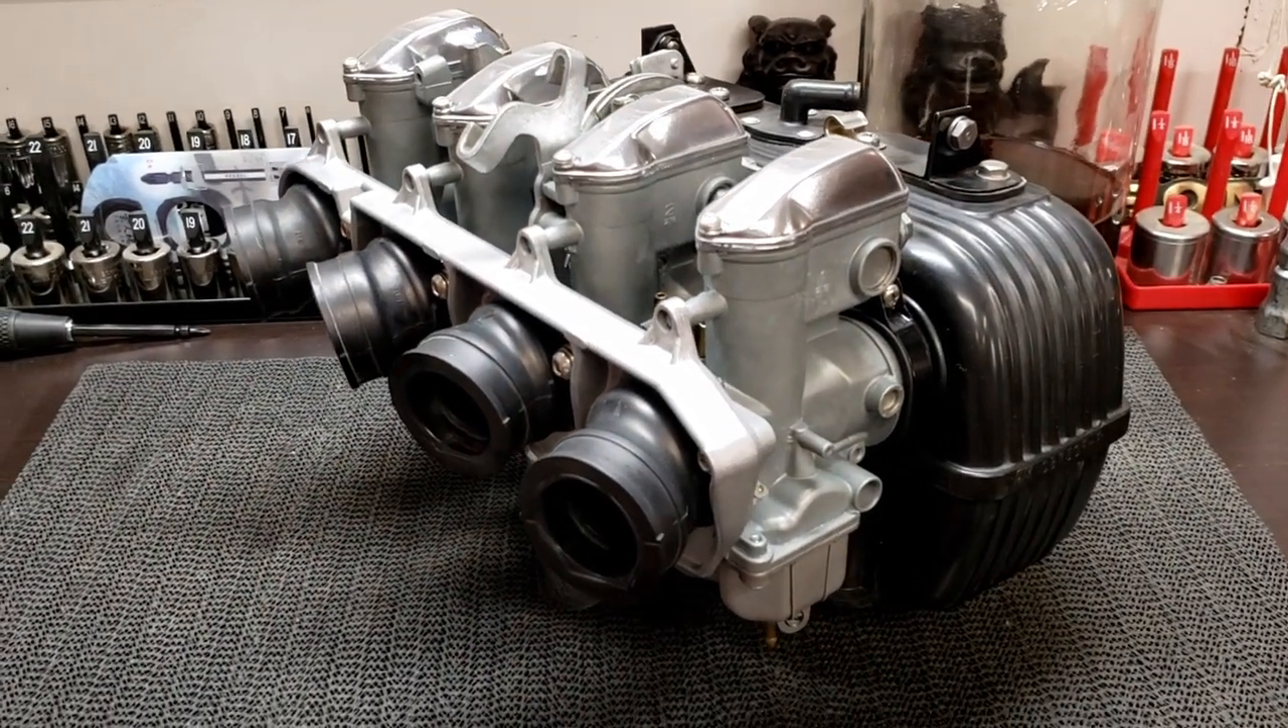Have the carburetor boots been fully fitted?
Yes.